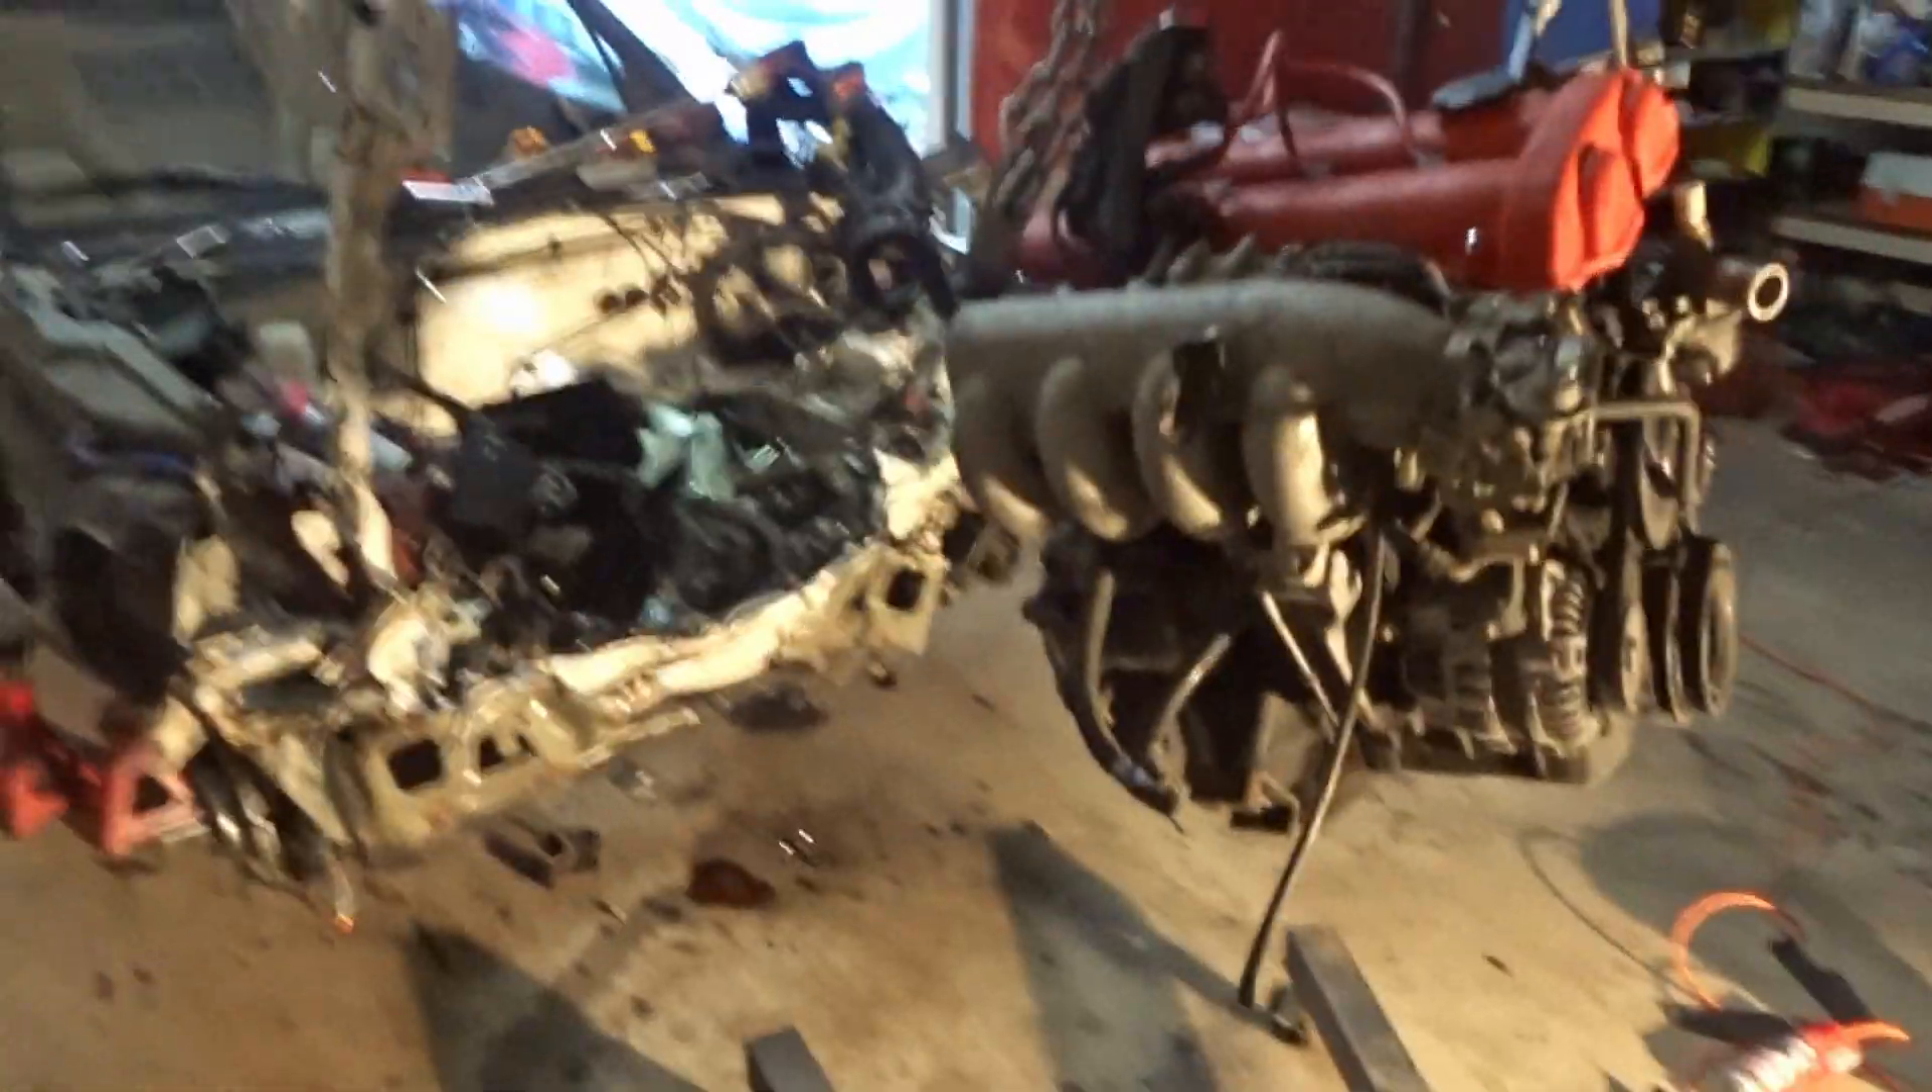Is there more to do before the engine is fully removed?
No.